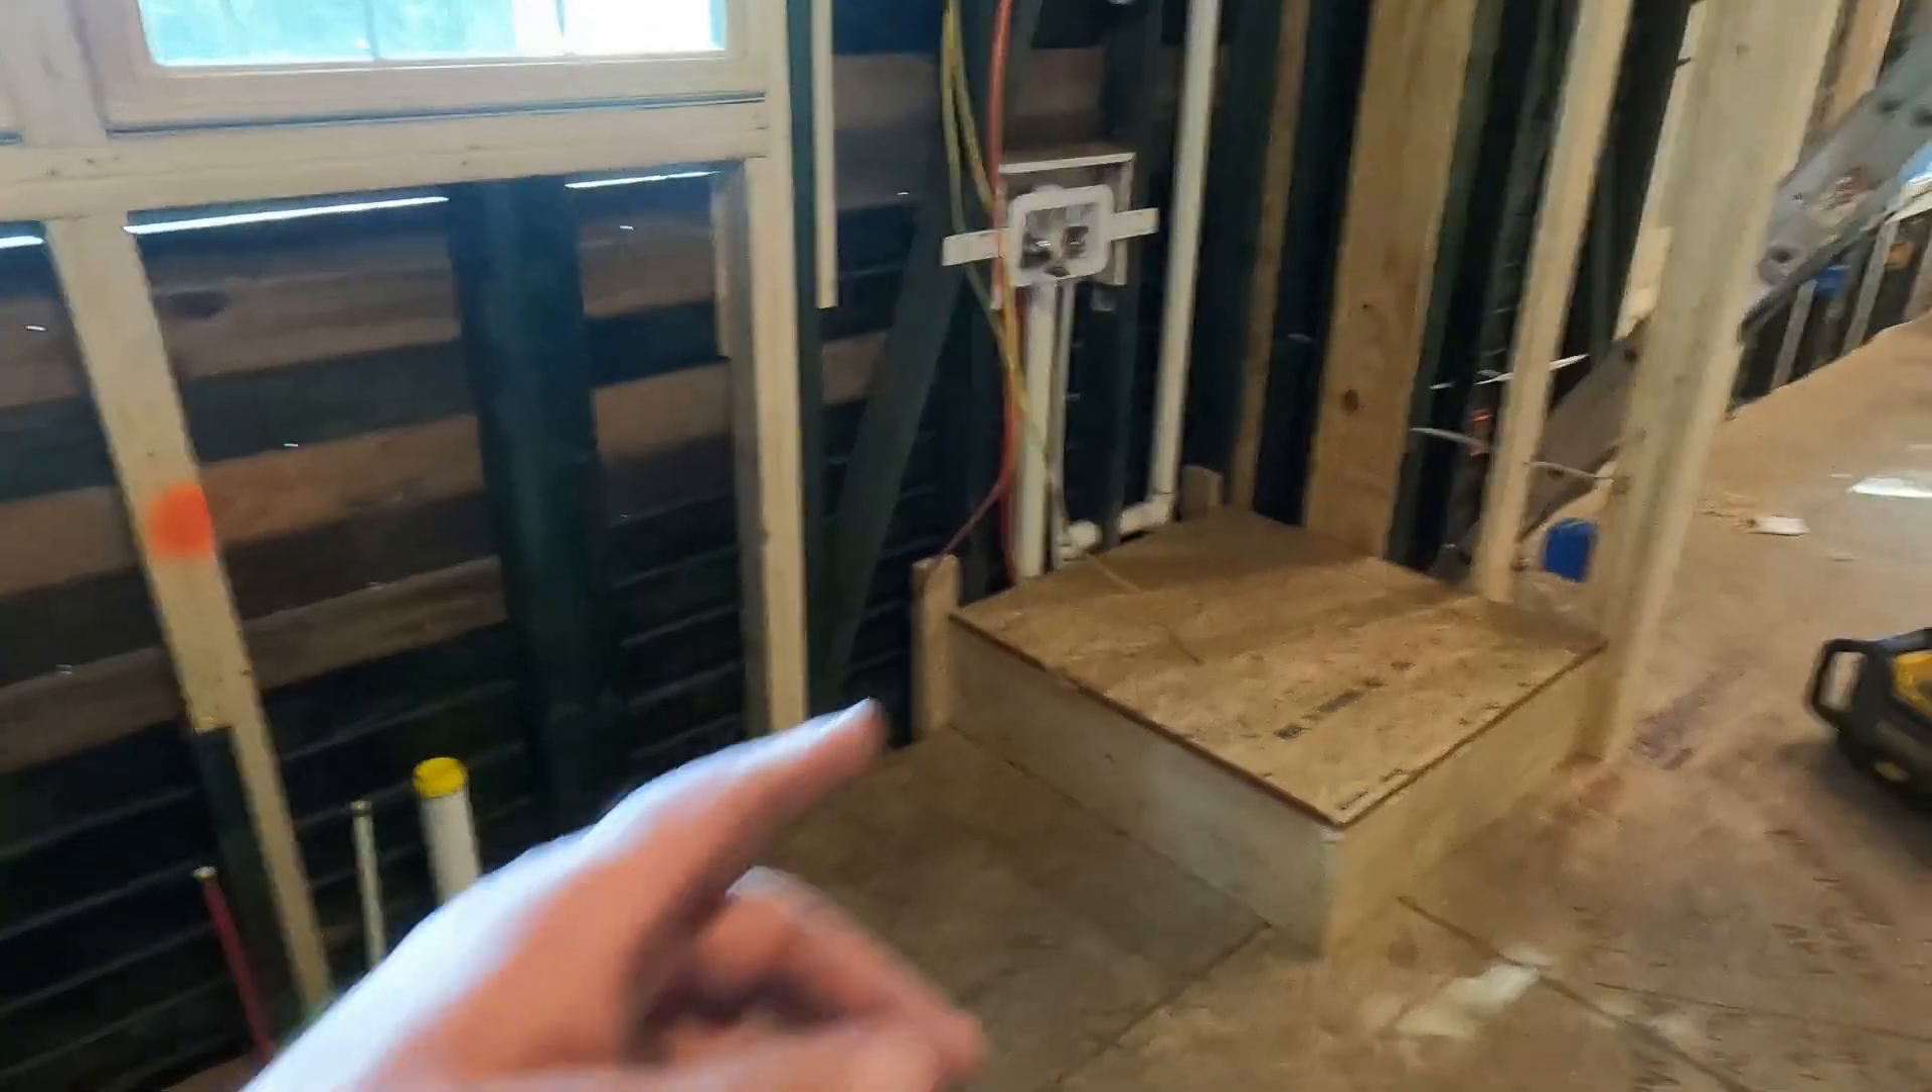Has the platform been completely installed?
Yes.